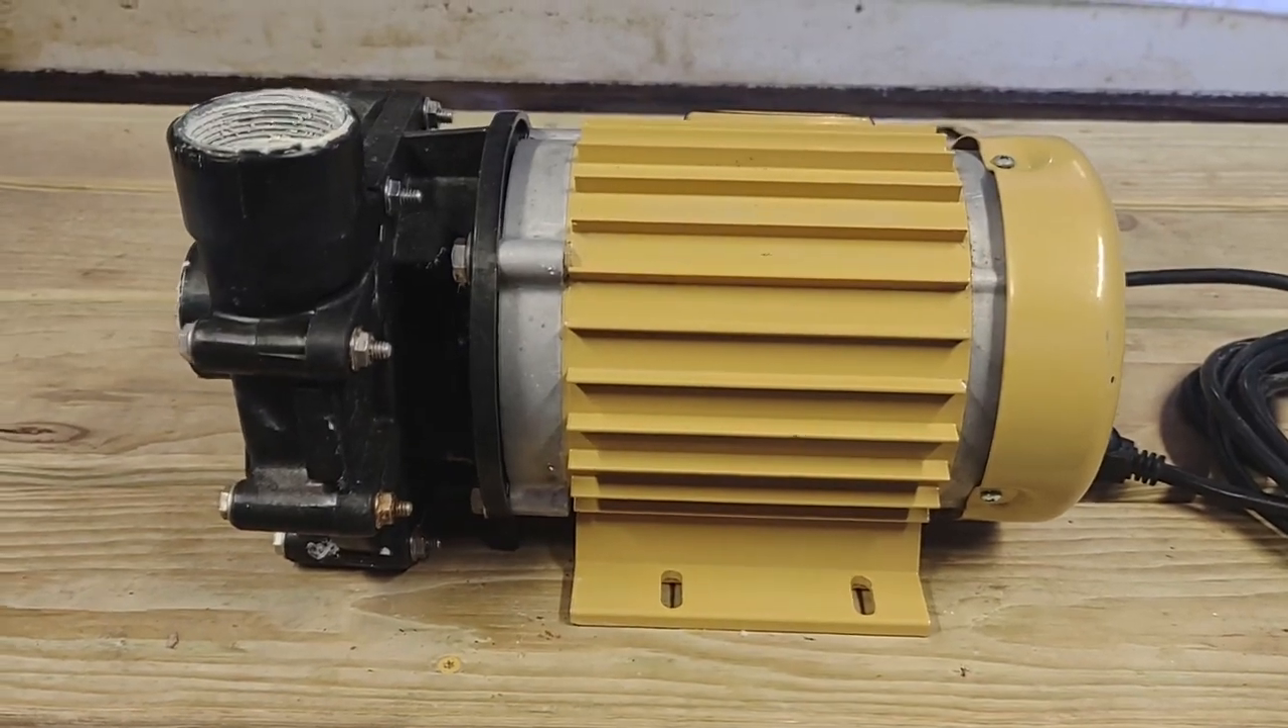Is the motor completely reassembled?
Yes.